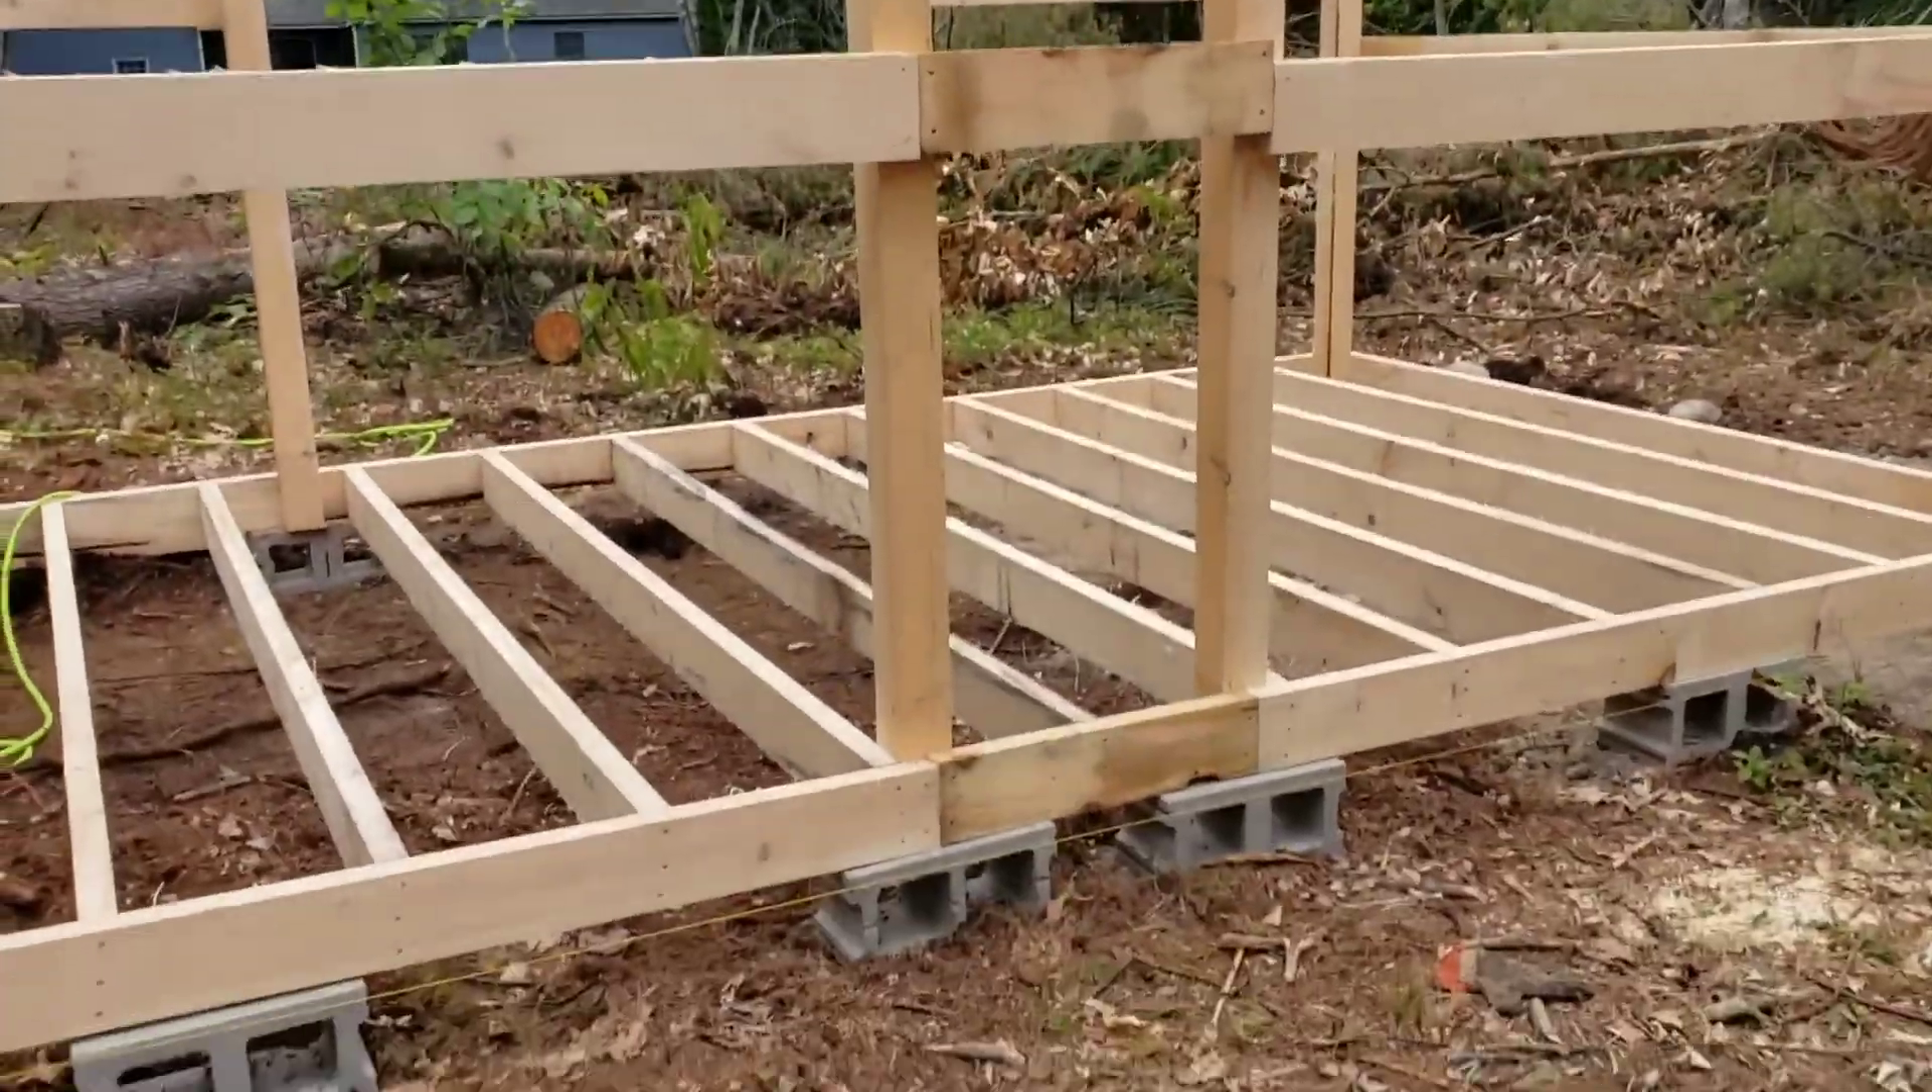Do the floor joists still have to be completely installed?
No.